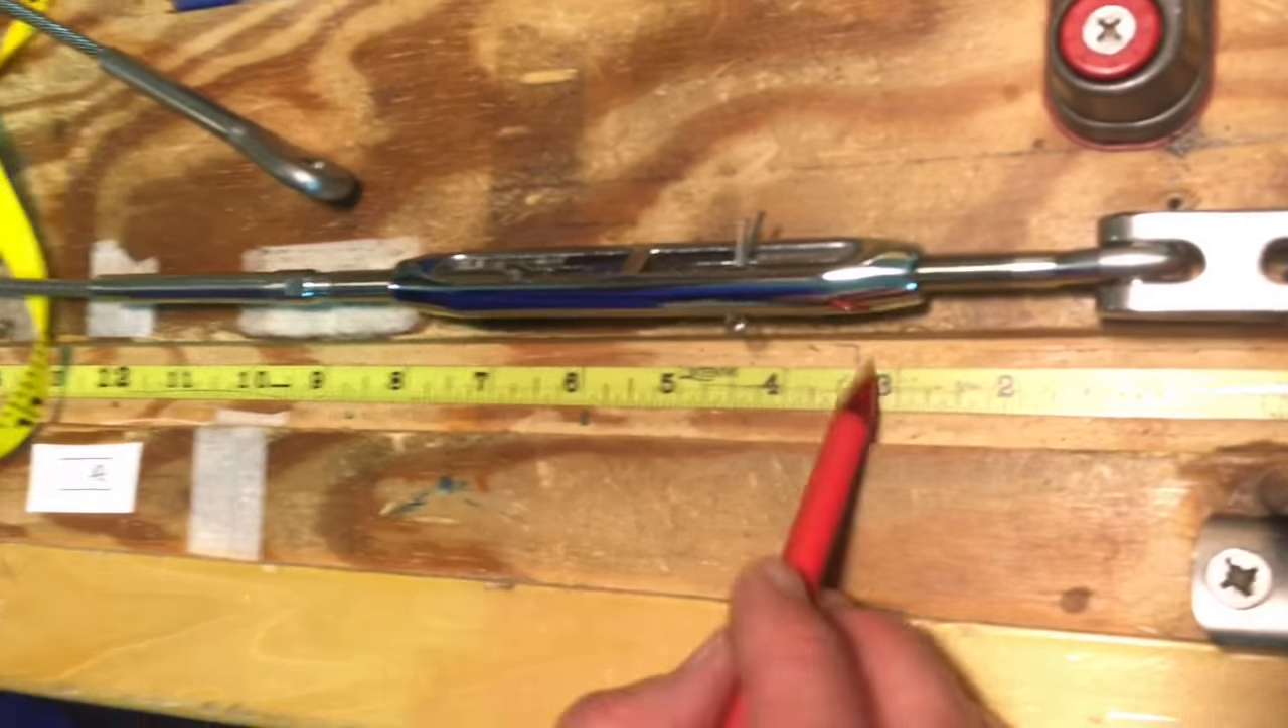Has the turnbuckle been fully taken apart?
No.